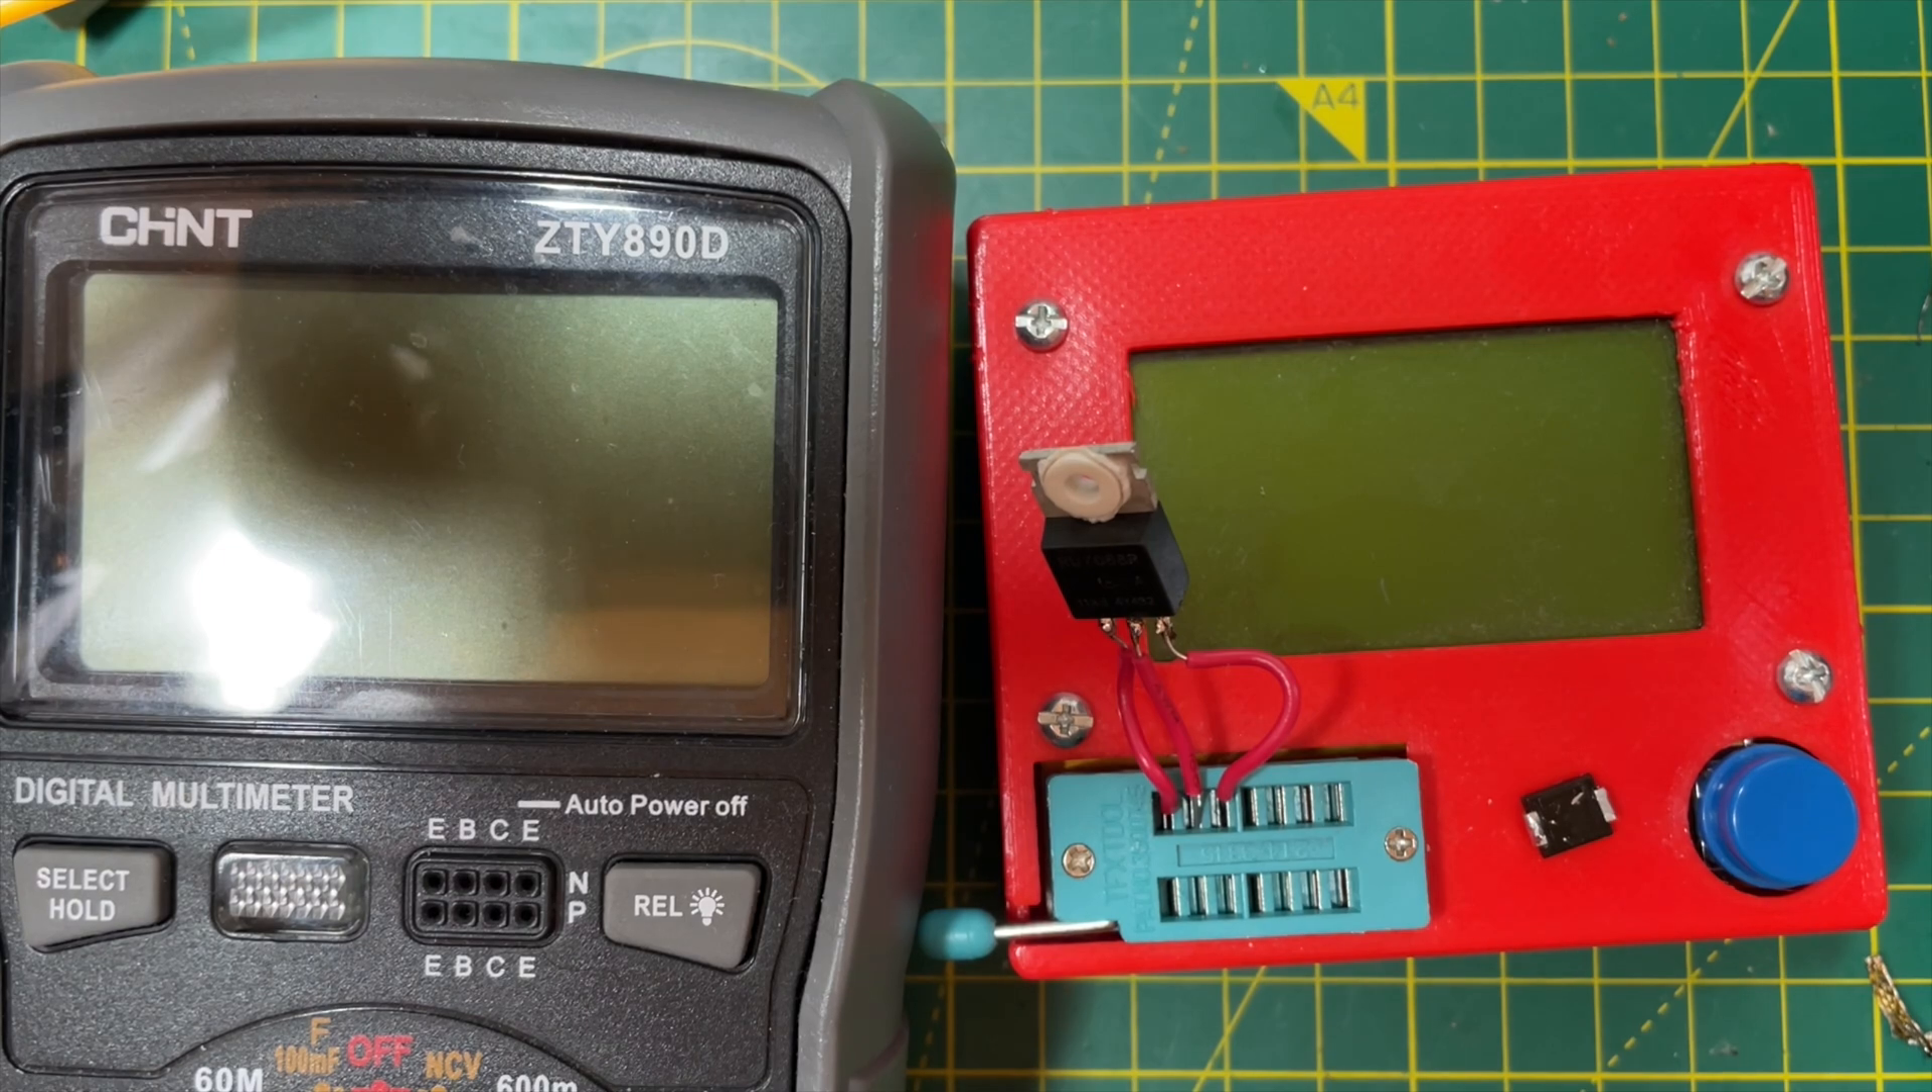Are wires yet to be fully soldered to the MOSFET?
No.